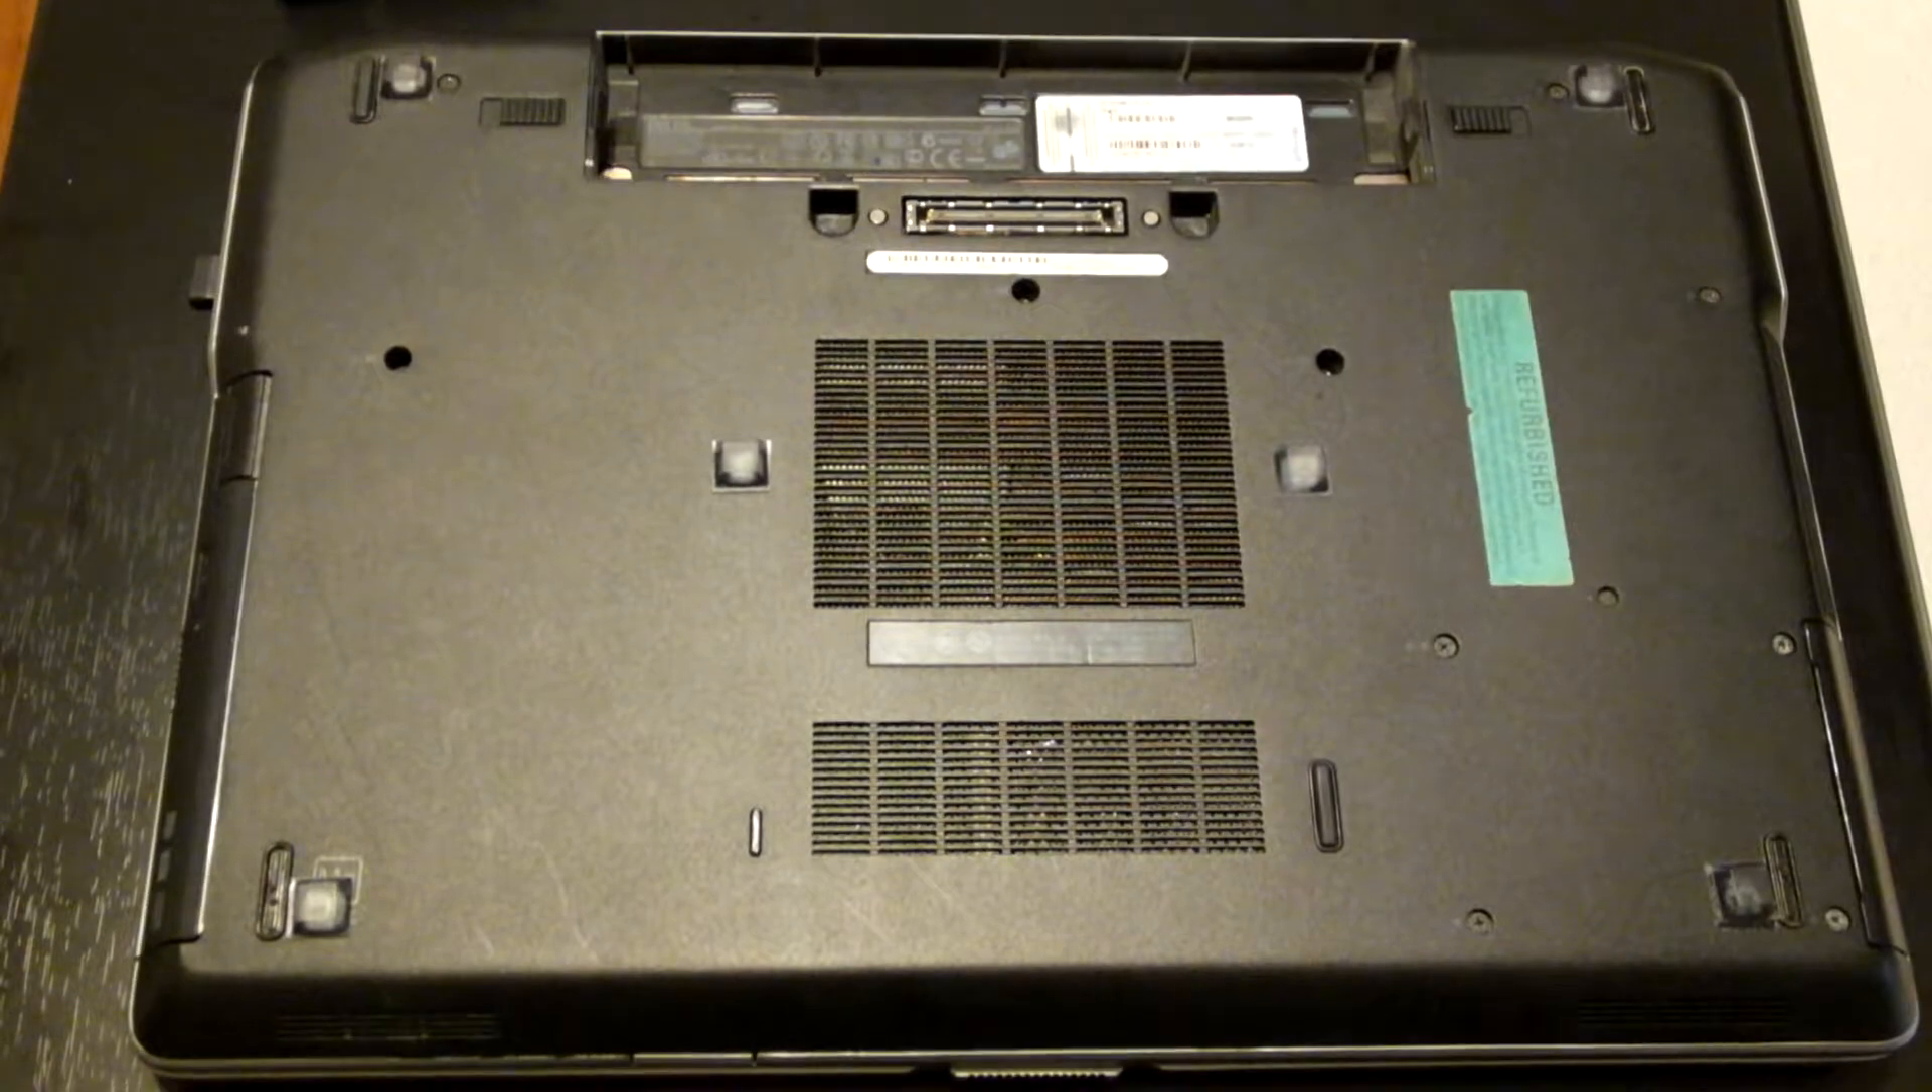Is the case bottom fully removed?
No.